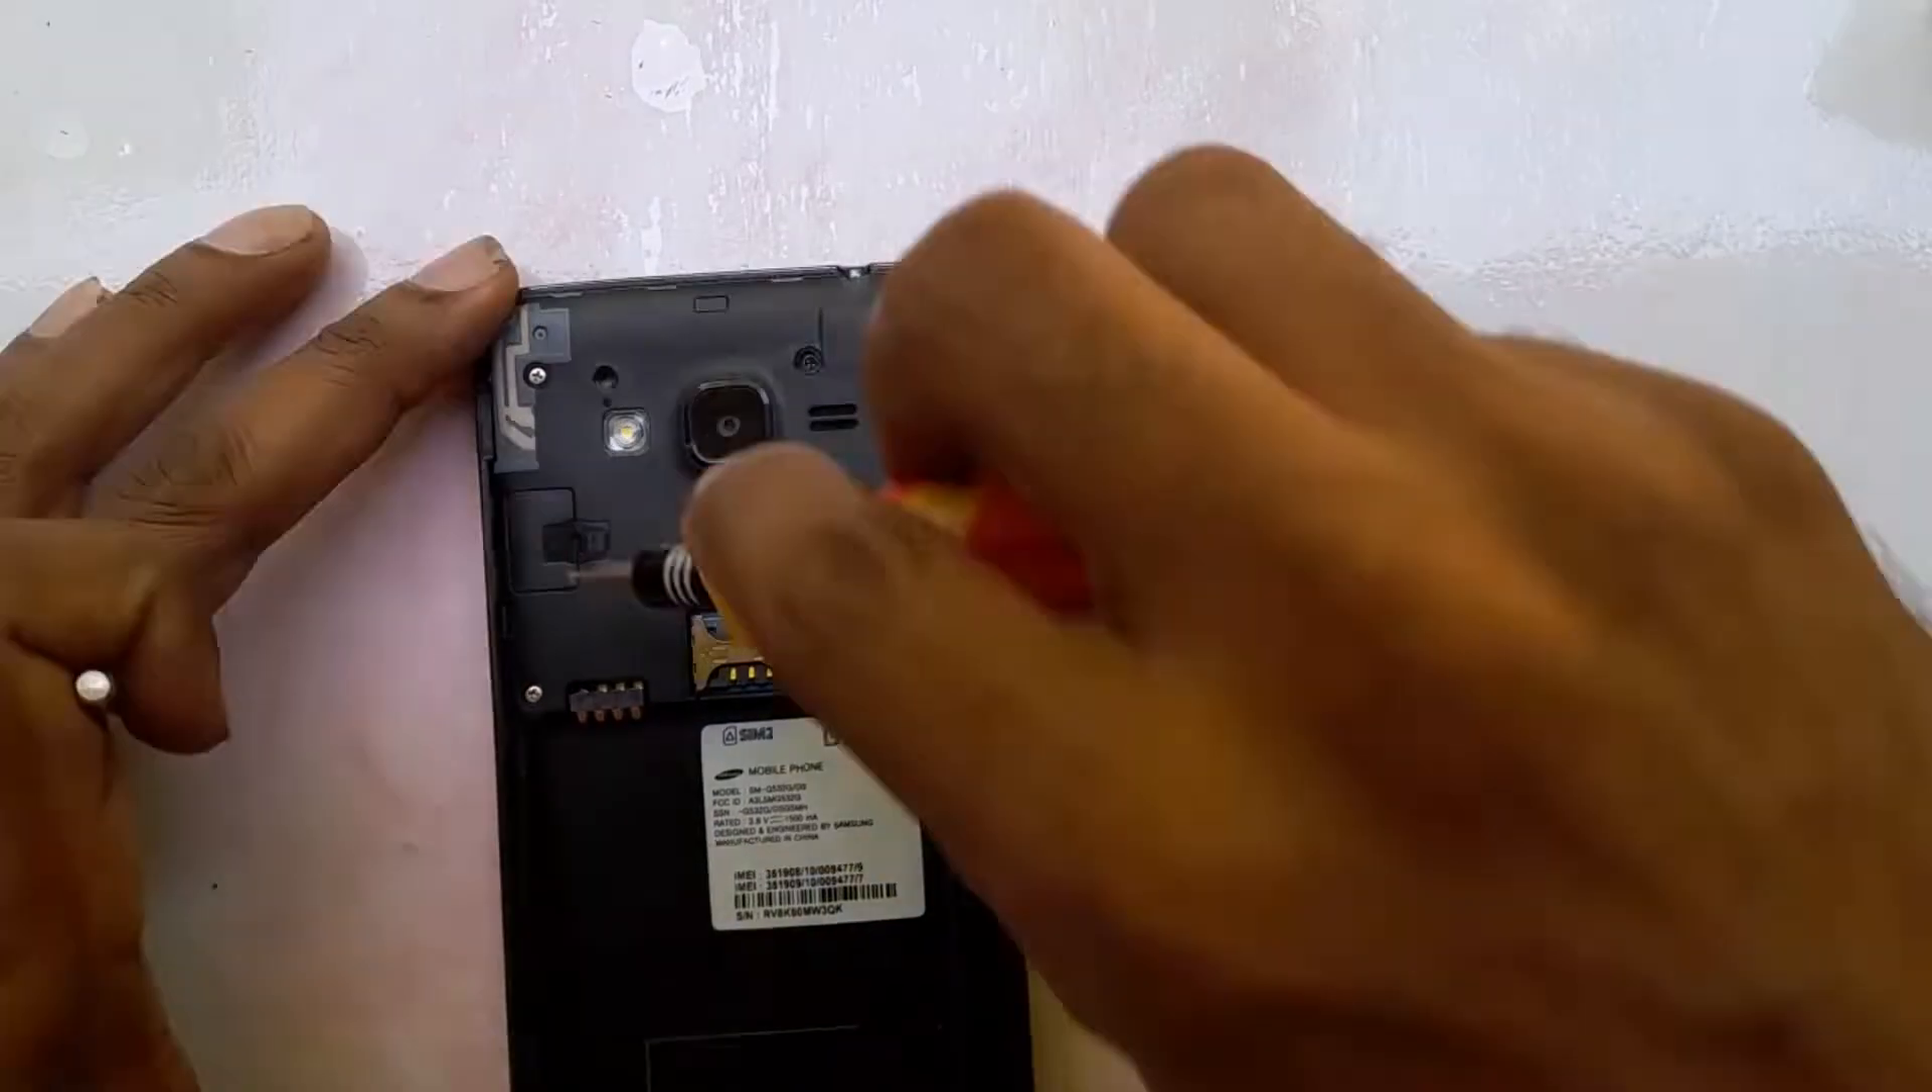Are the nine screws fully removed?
No.